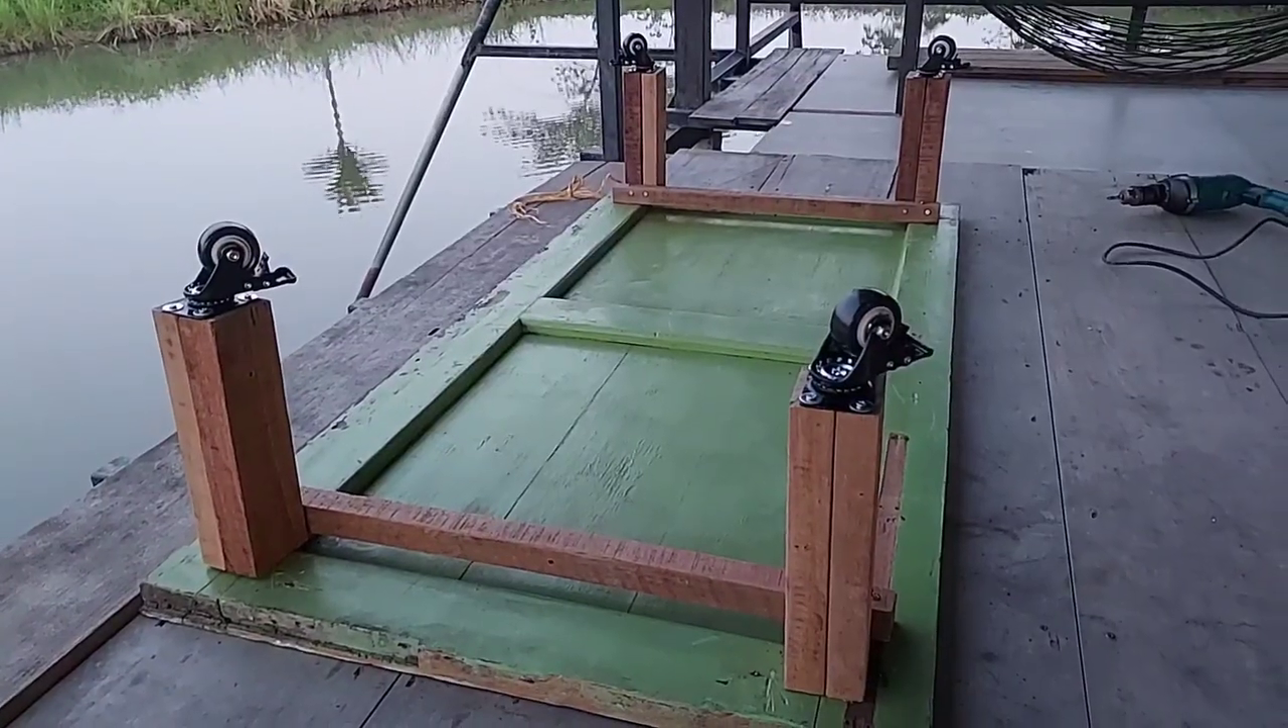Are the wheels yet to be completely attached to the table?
No.